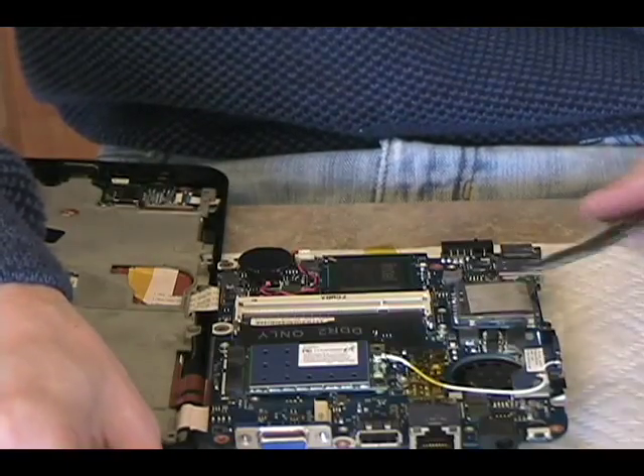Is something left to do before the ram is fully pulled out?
No.